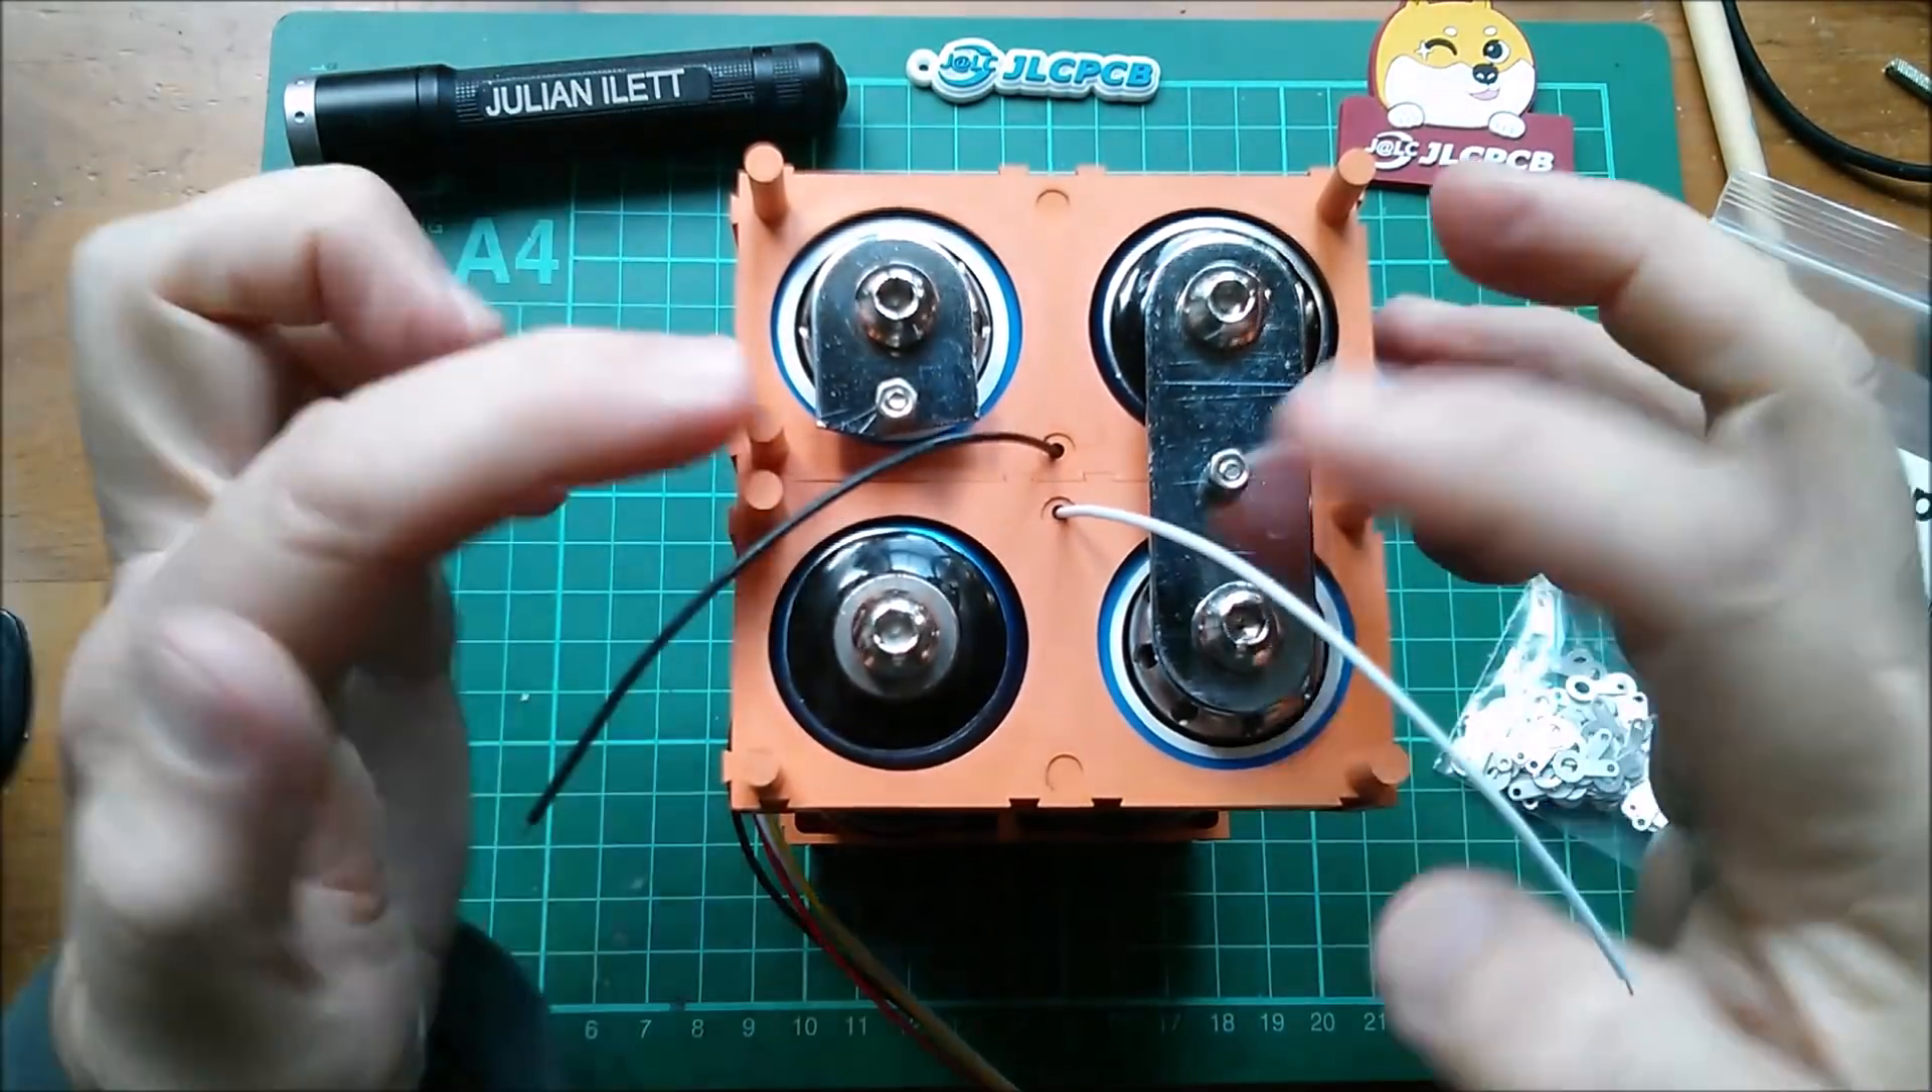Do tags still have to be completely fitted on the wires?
Yes.